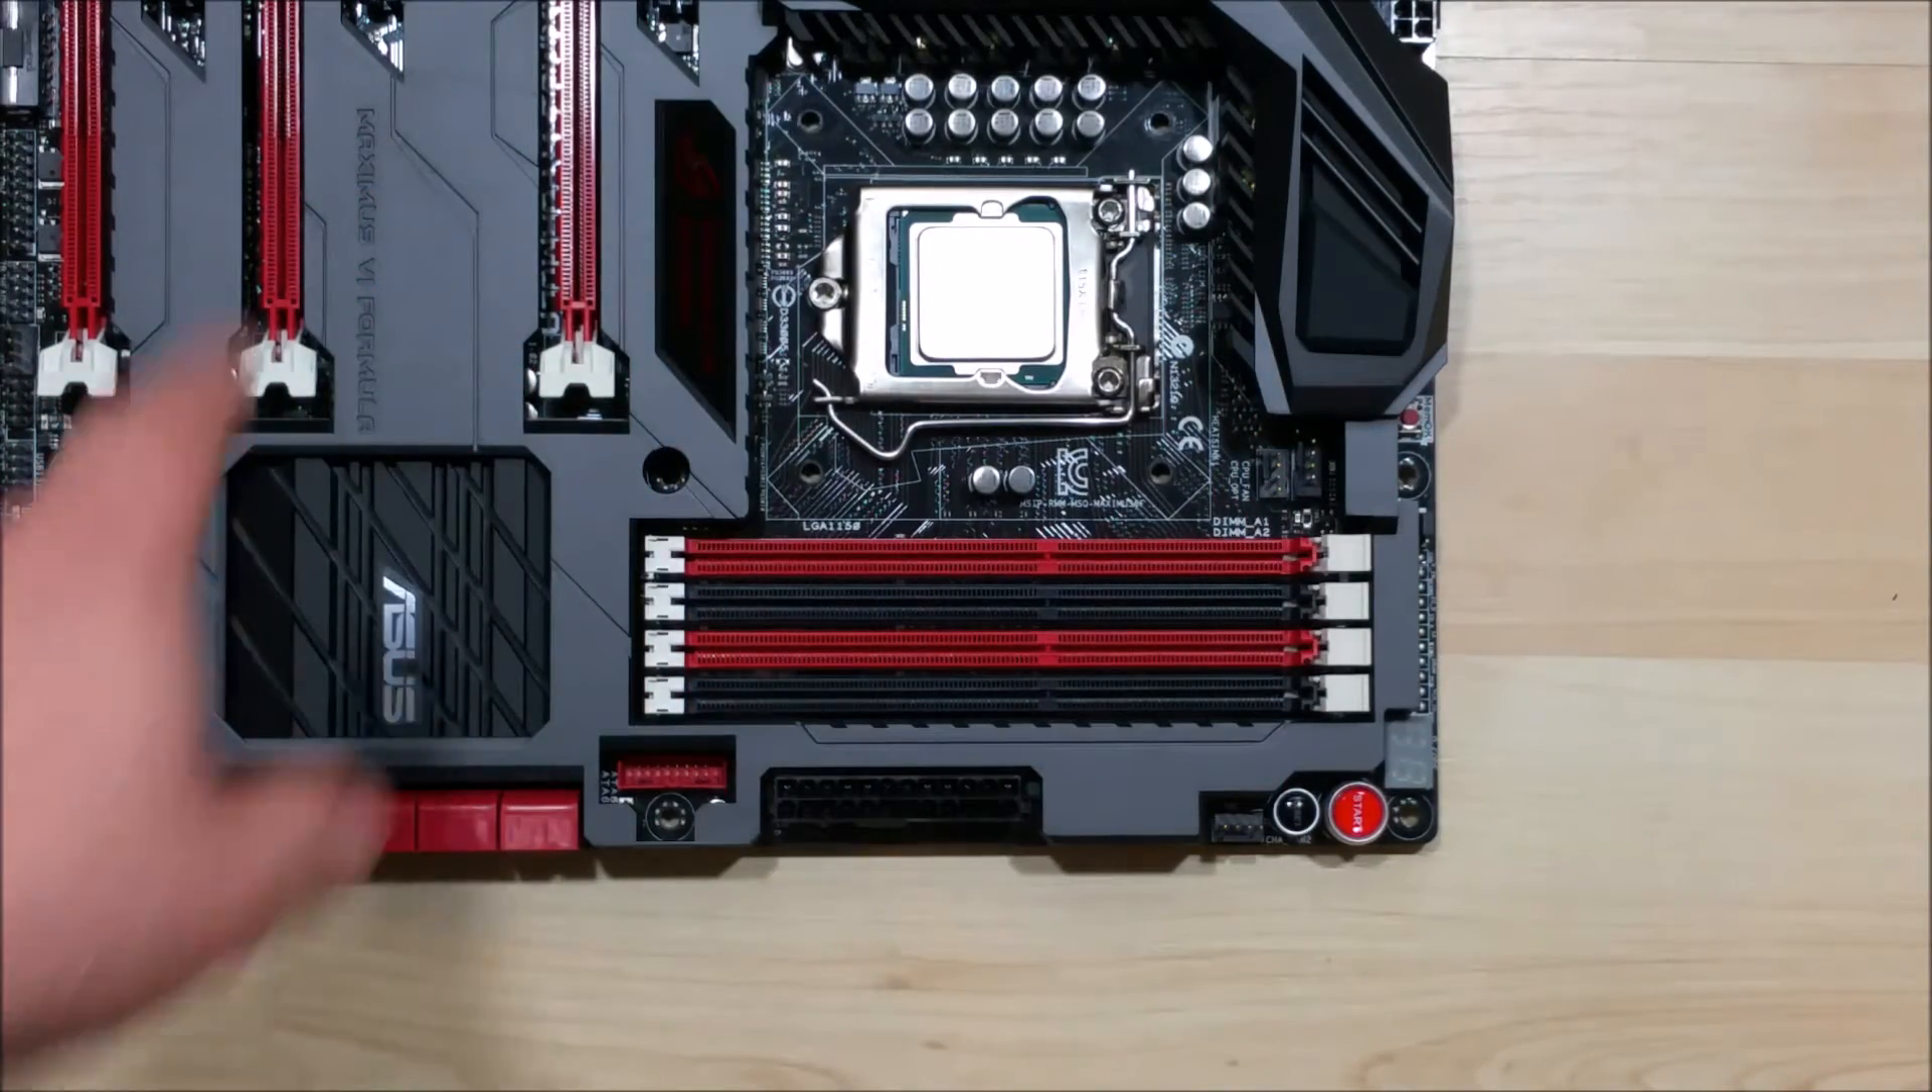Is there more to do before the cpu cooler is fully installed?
Yes.